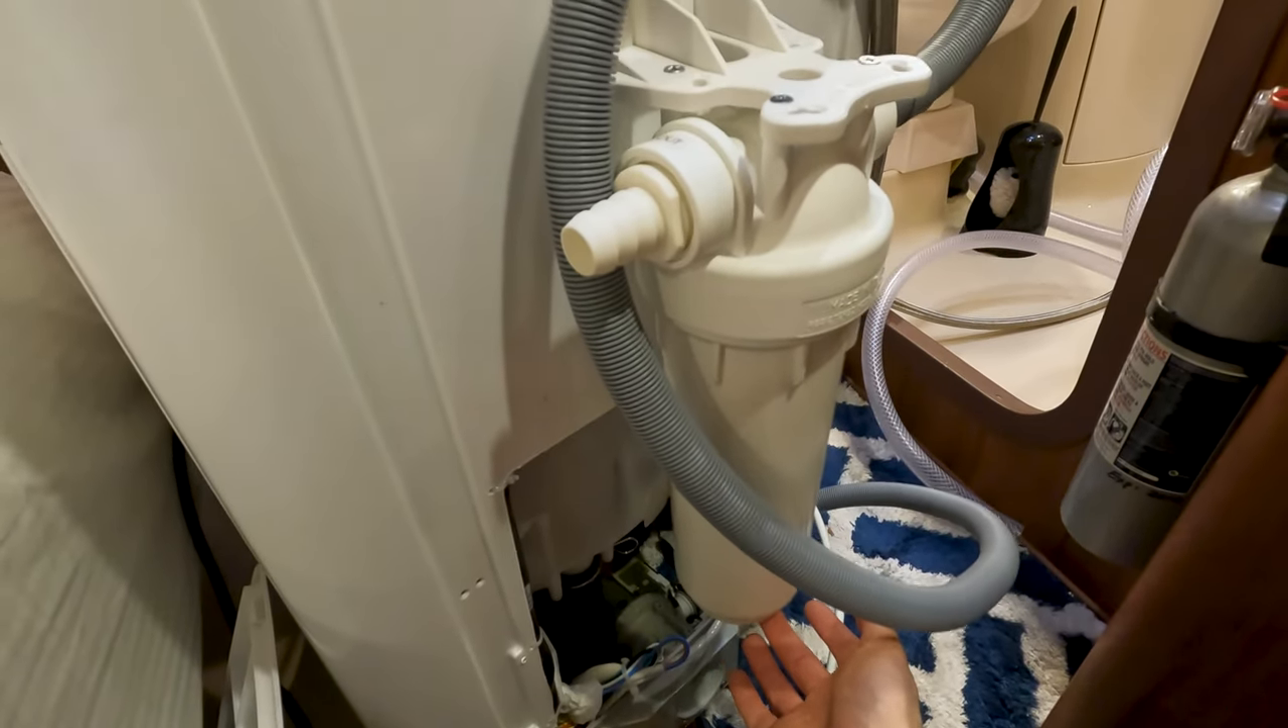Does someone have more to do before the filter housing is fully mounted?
No.